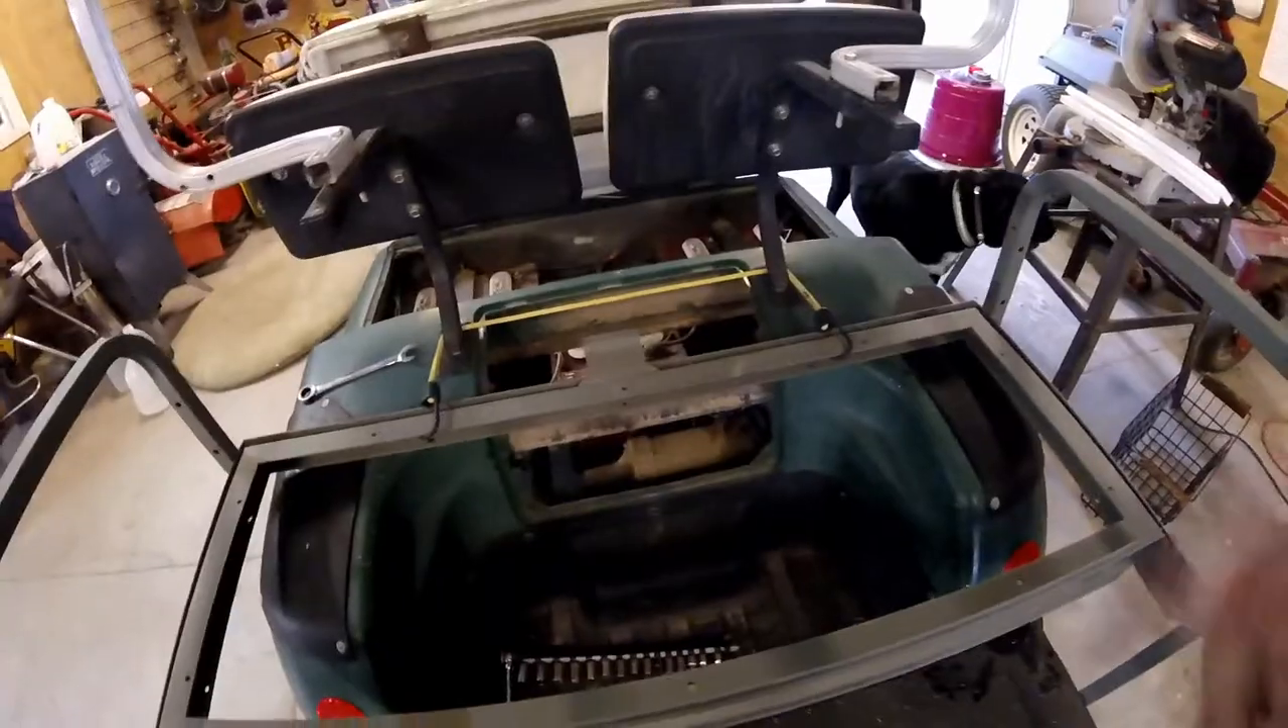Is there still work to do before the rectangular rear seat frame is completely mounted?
Yes.